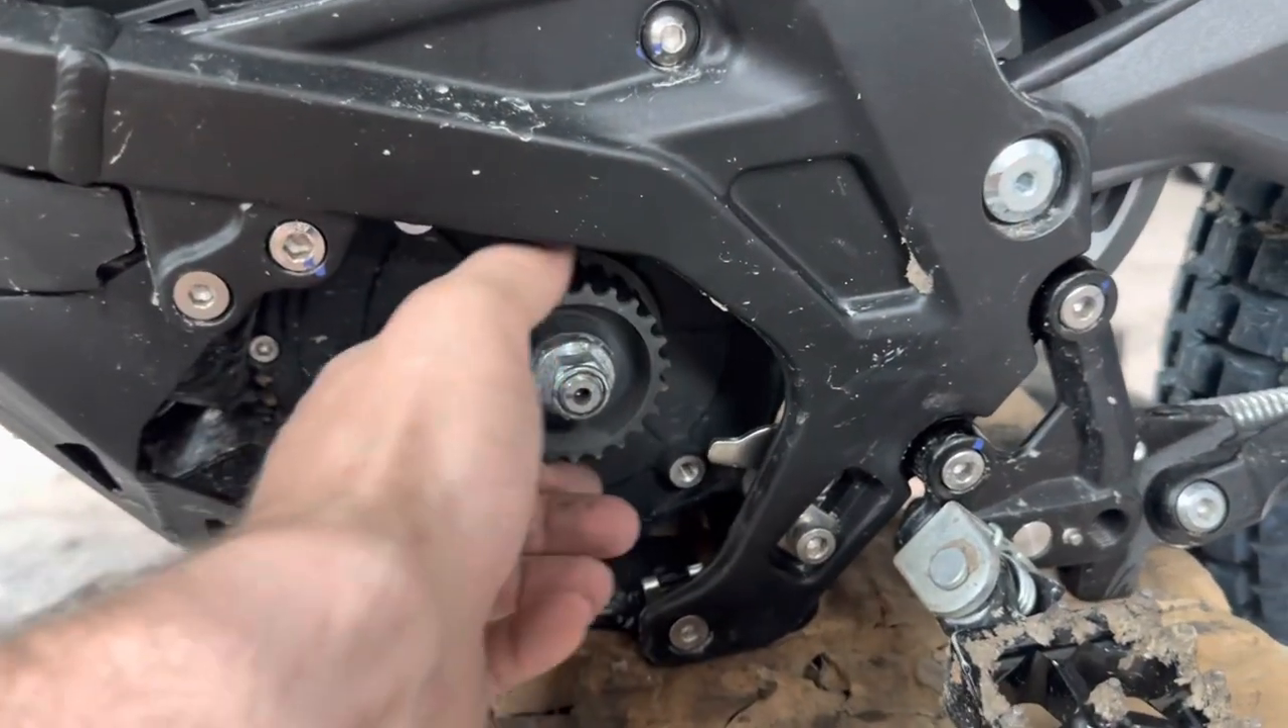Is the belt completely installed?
No.